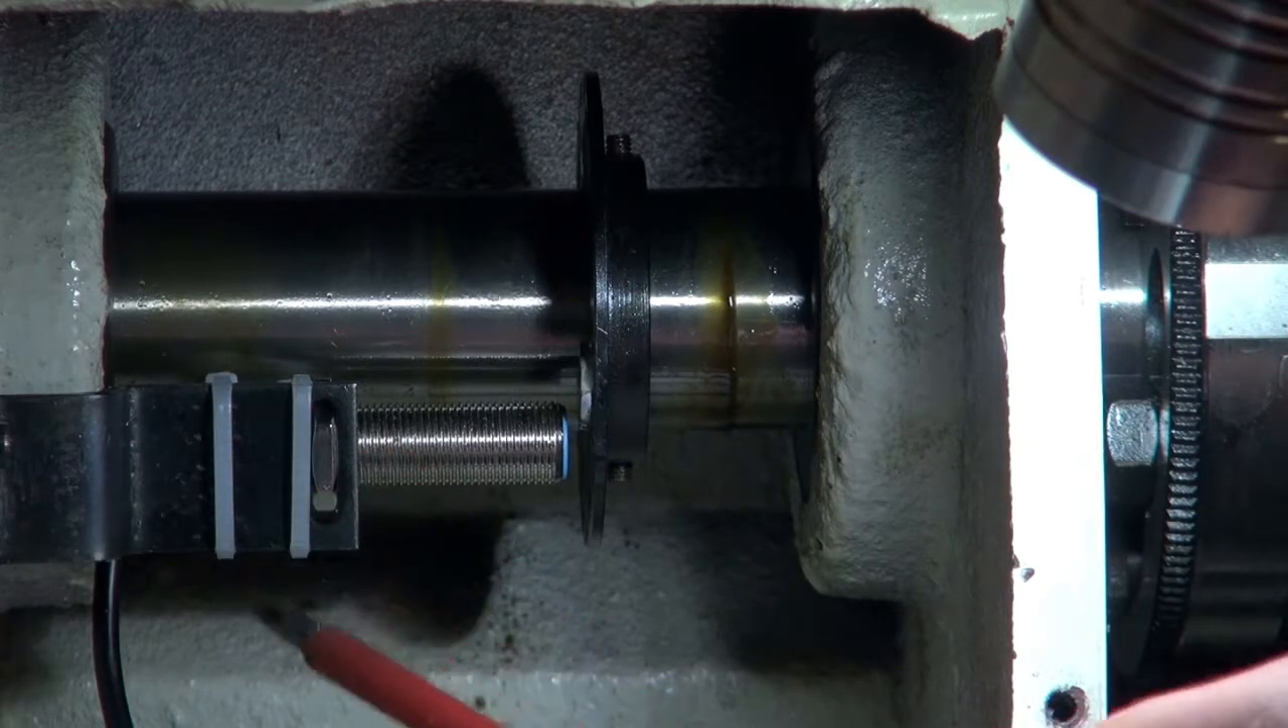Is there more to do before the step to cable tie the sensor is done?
No.